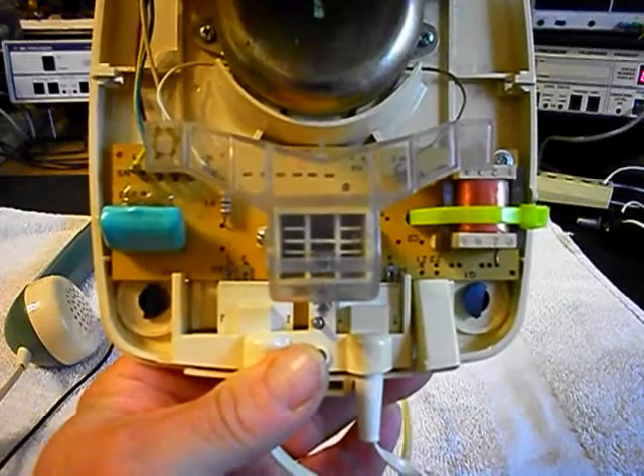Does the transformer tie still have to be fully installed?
No.